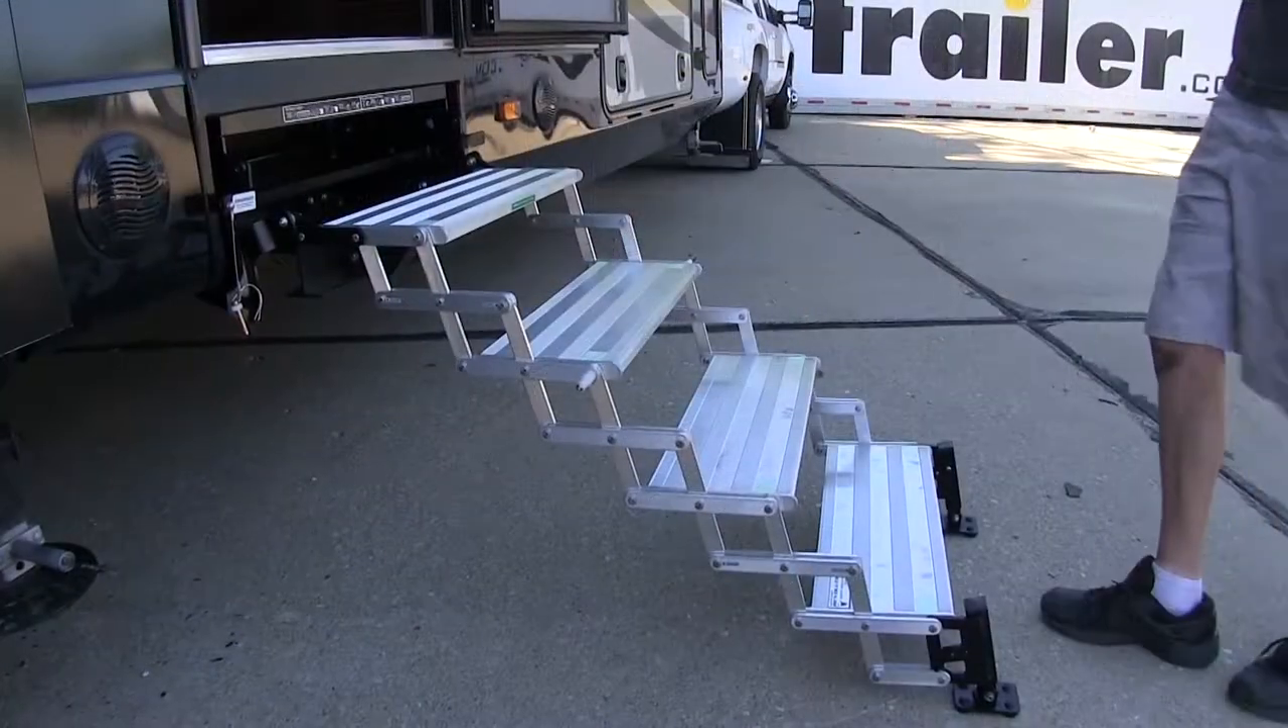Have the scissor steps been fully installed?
Yes.